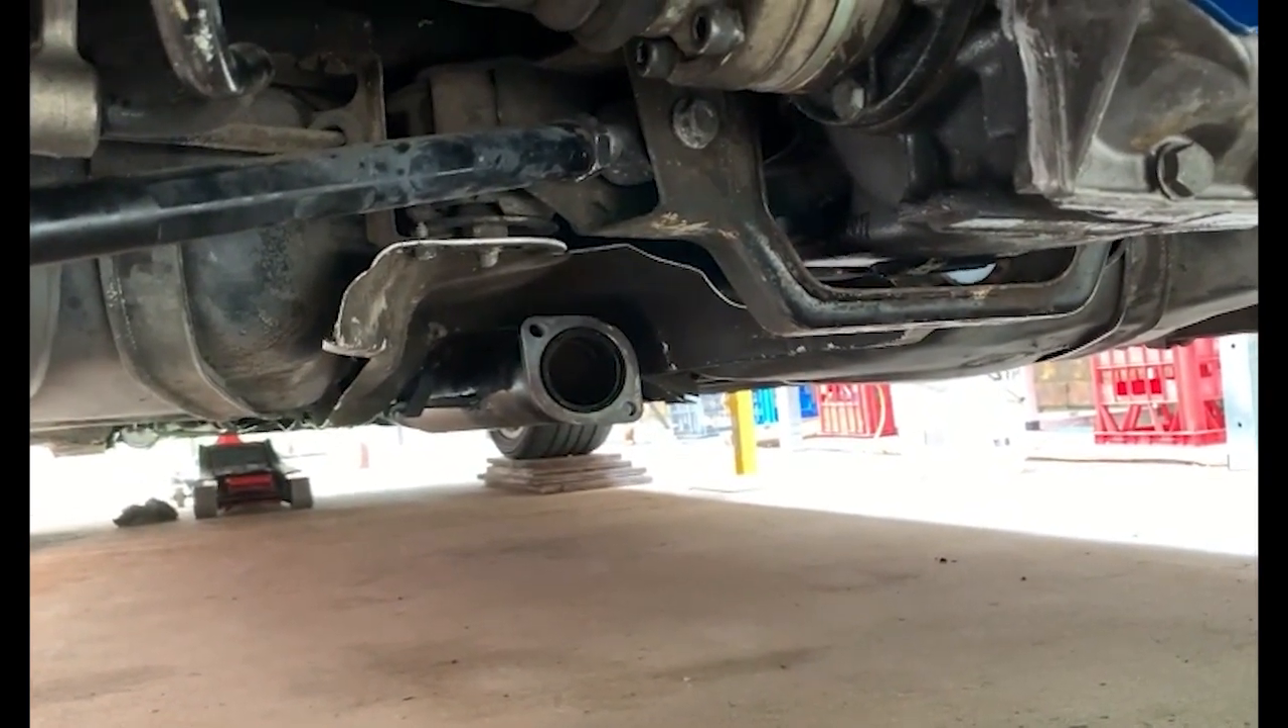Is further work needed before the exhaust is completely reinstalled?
Yes.